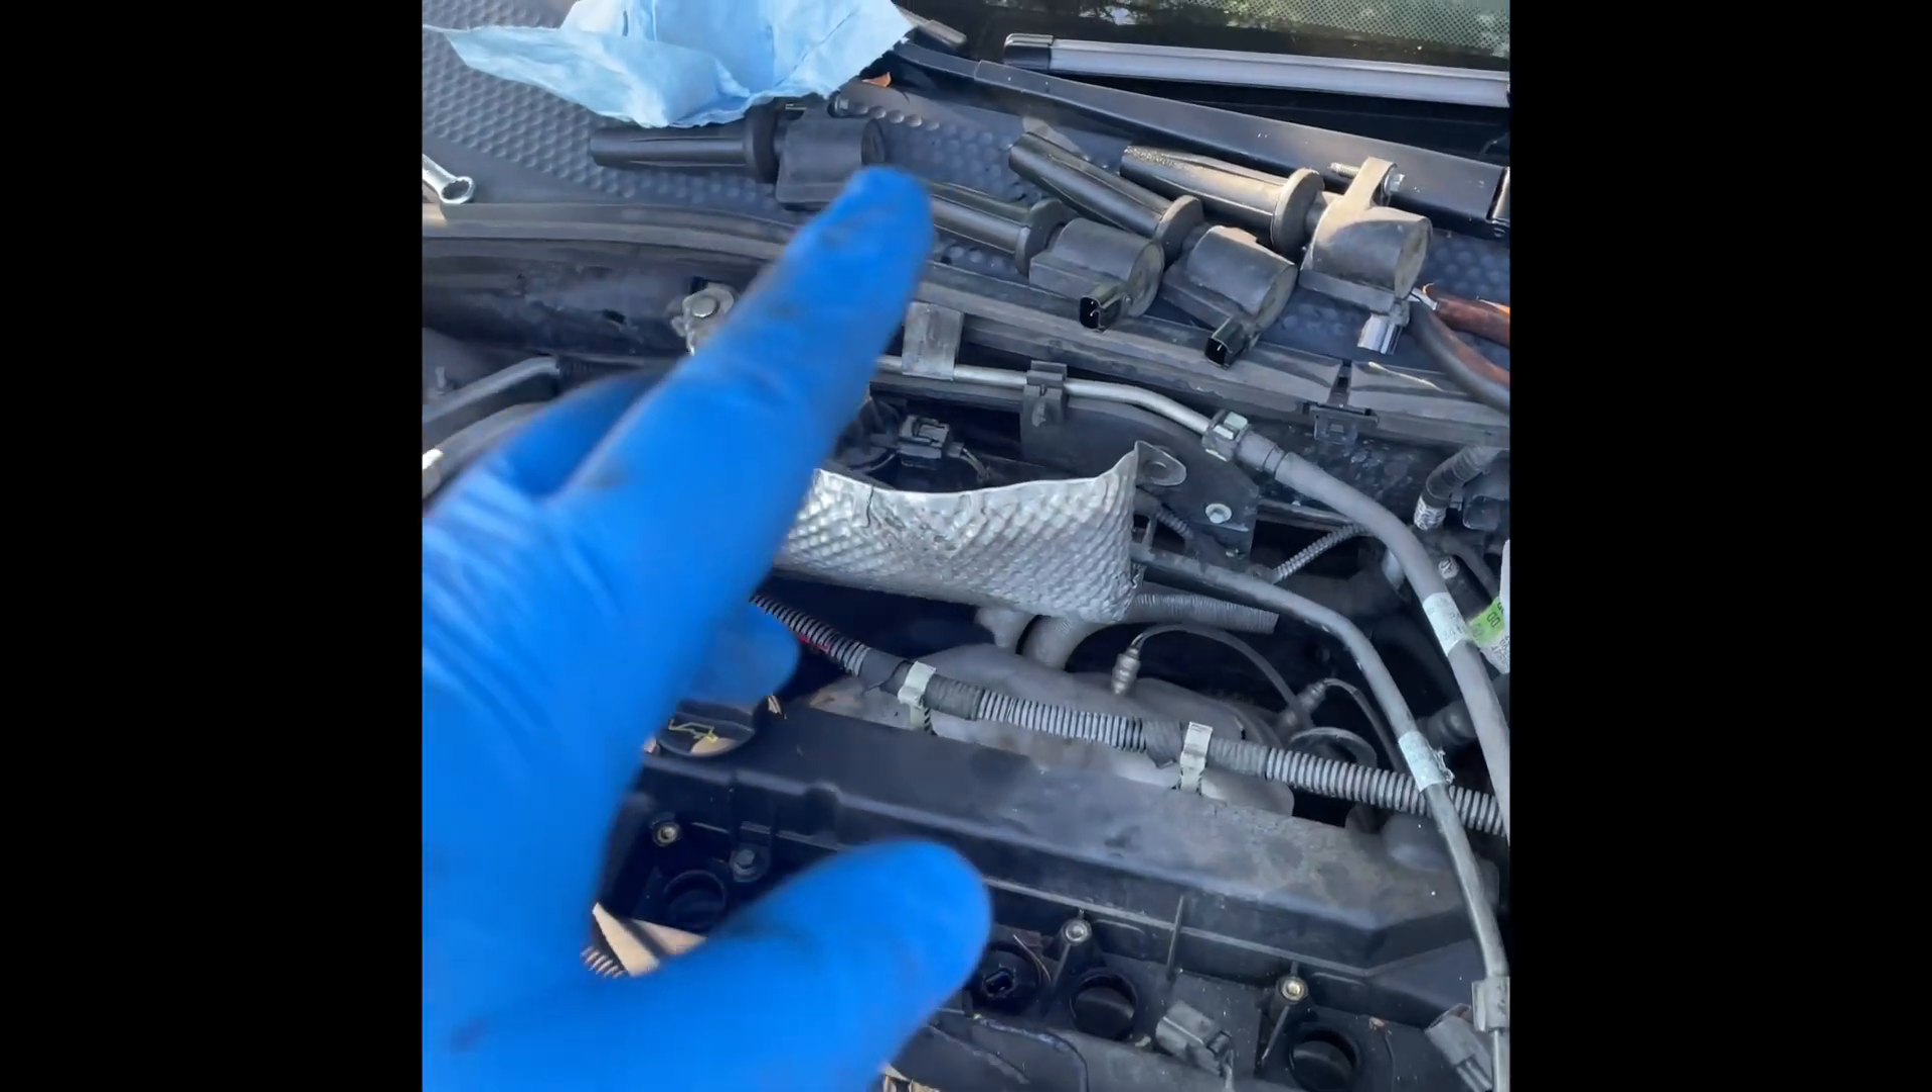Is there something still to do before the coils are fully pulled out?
No.